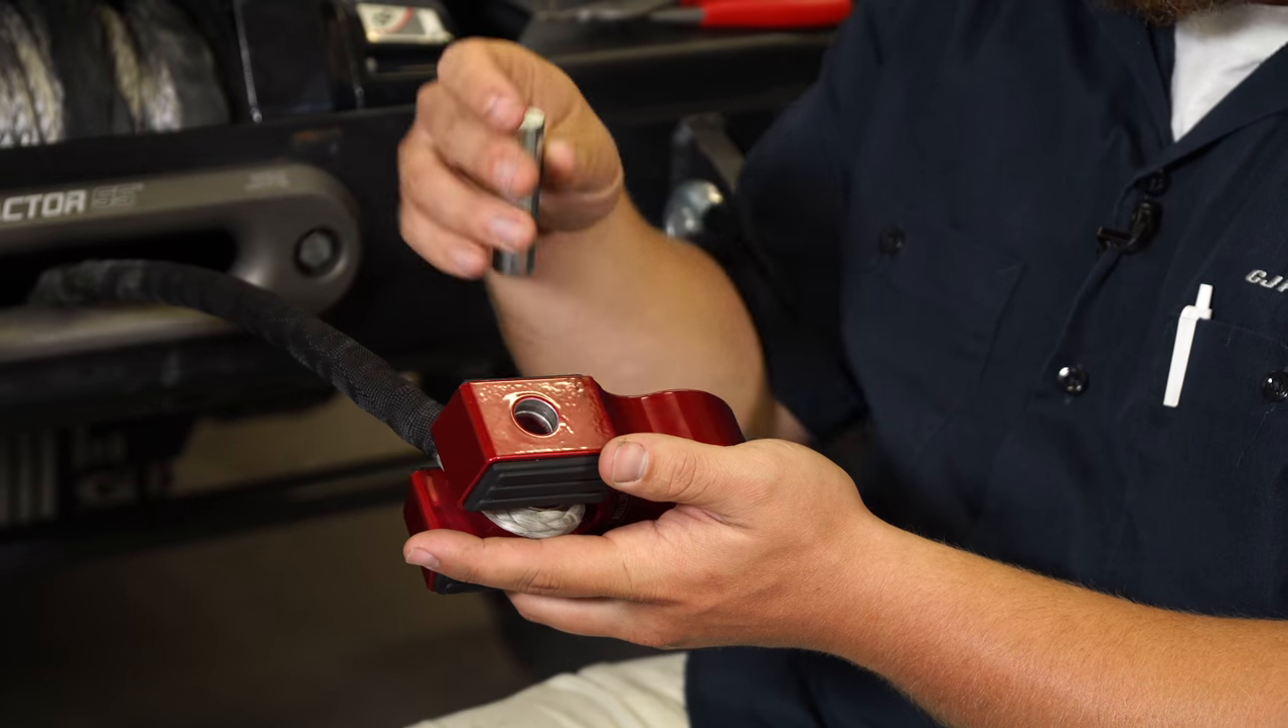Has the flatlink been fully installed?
No.